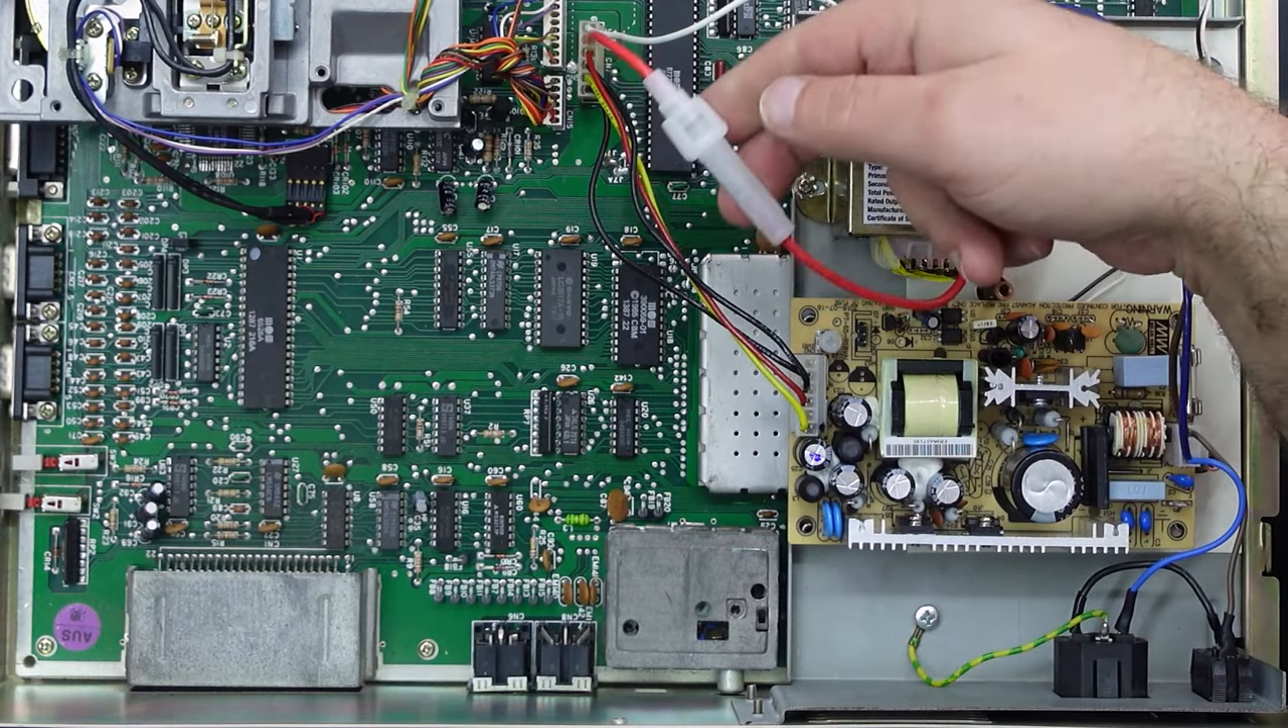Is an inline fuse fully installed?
Yes.